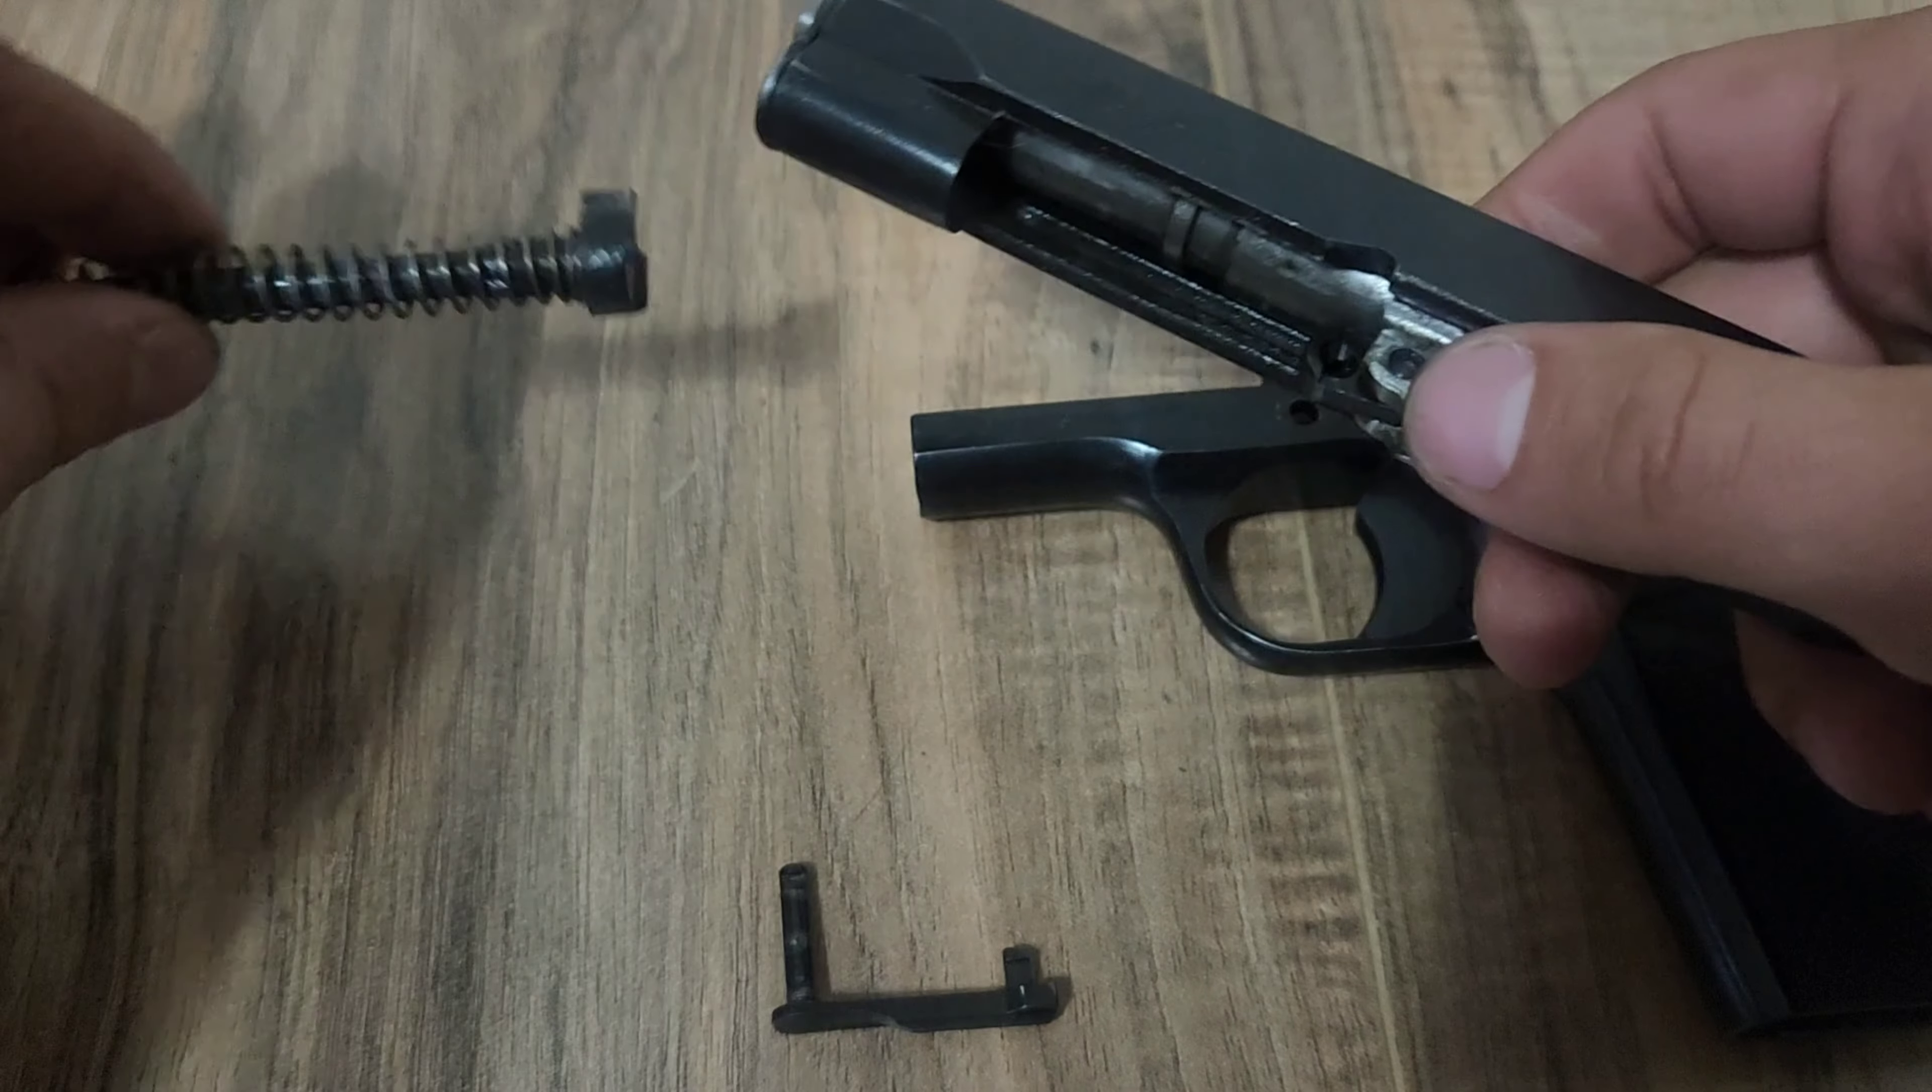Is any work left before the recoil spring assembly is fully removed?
No.